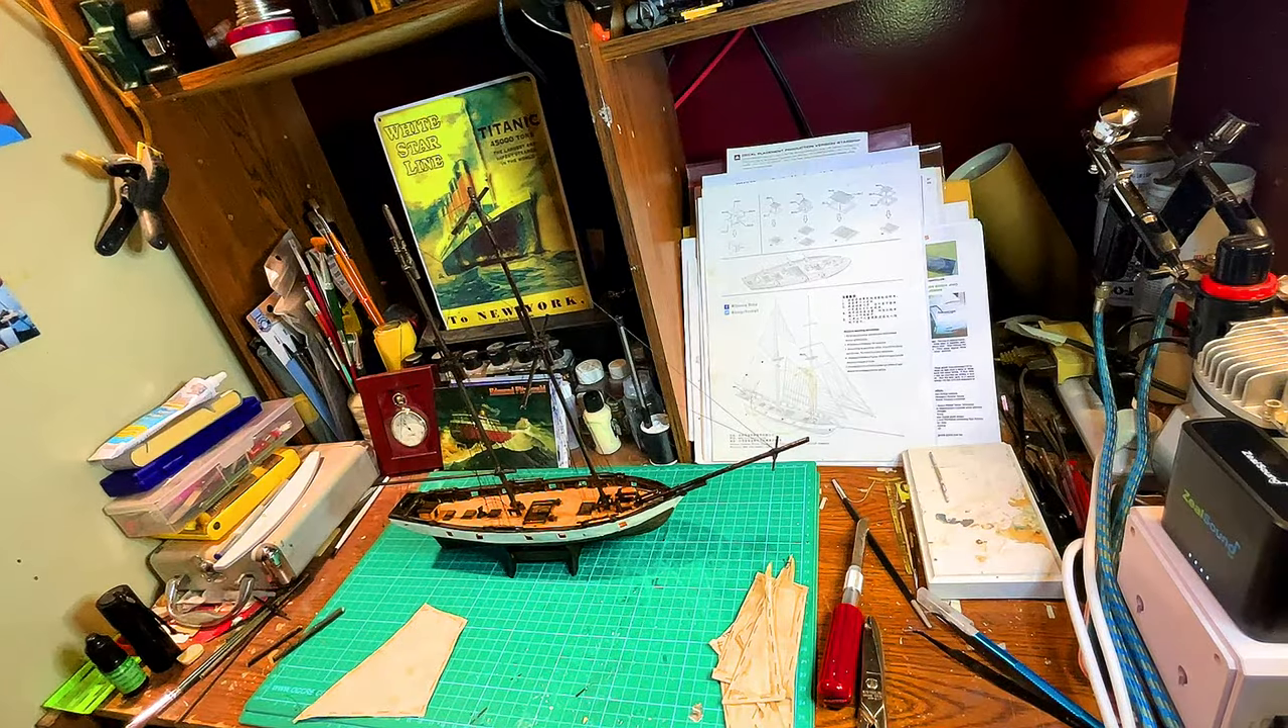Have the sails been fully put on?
No.